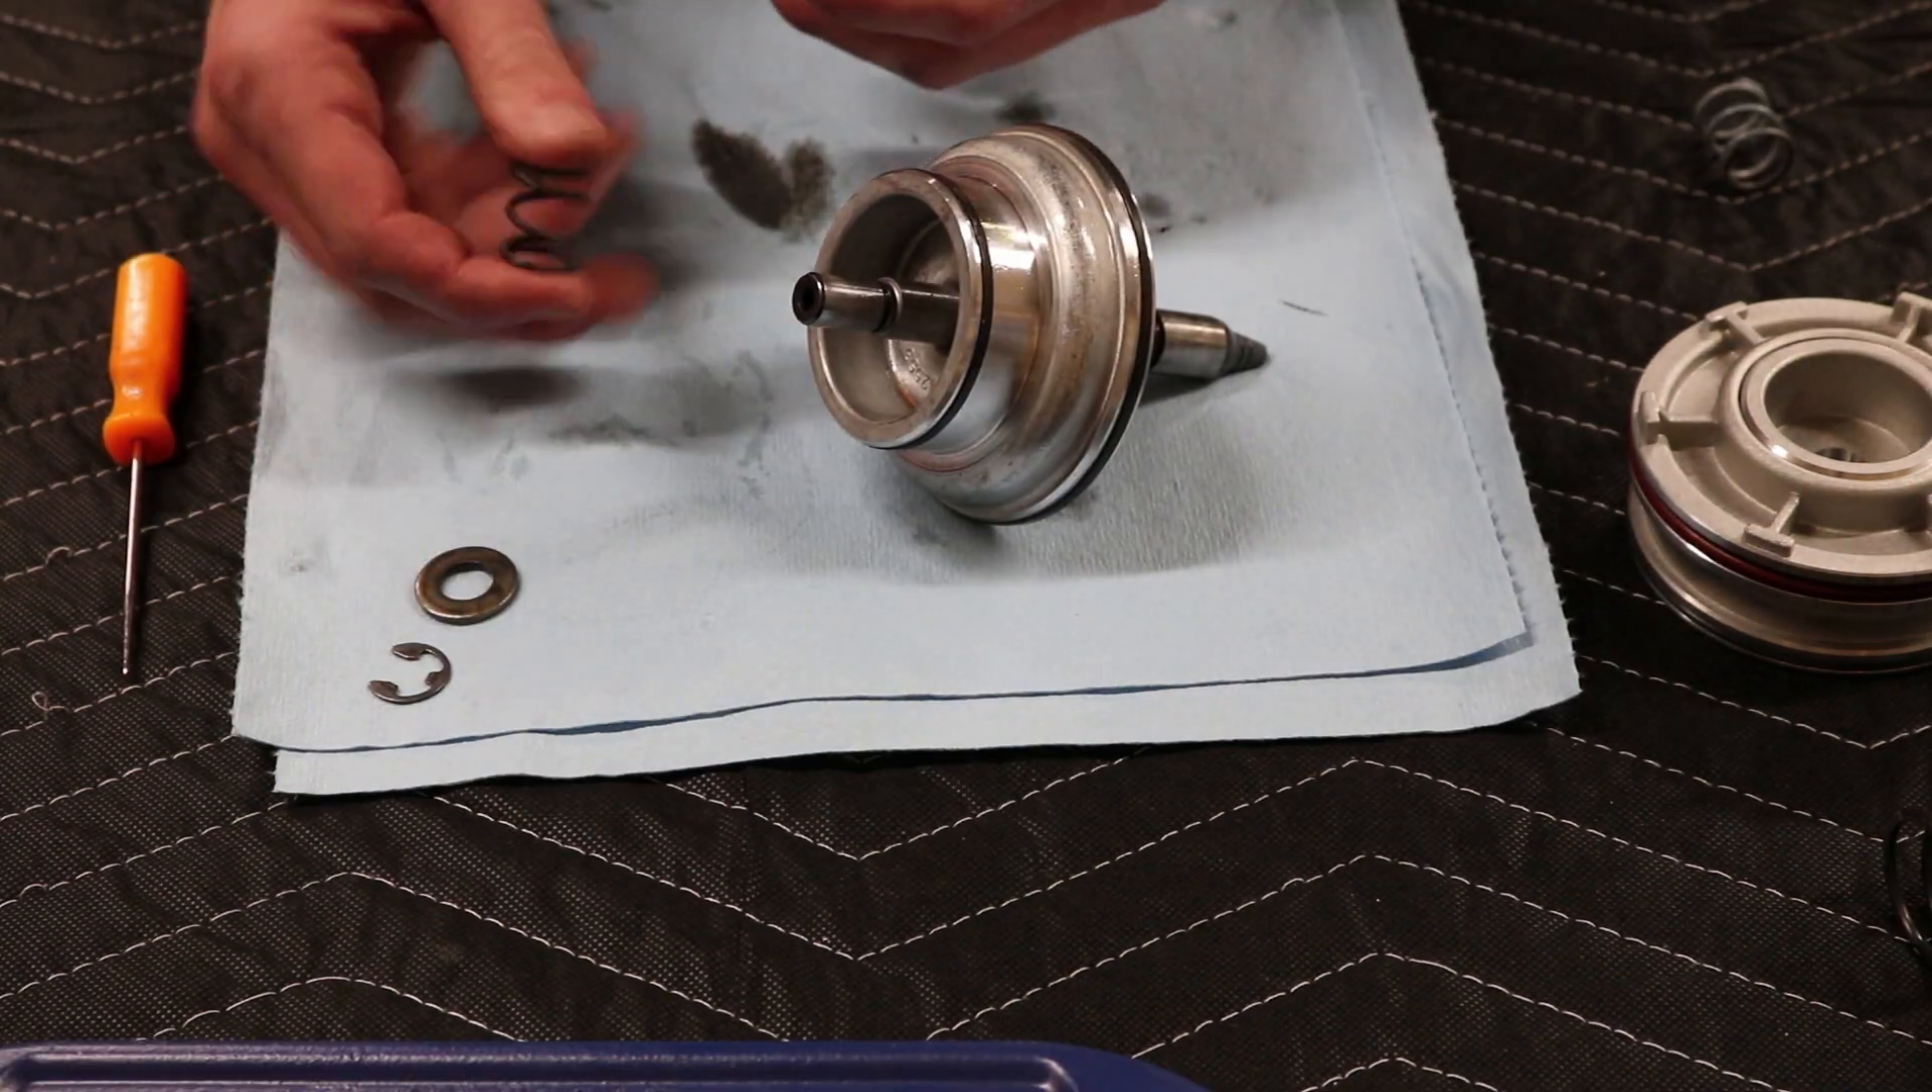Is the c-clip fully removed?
Yes.